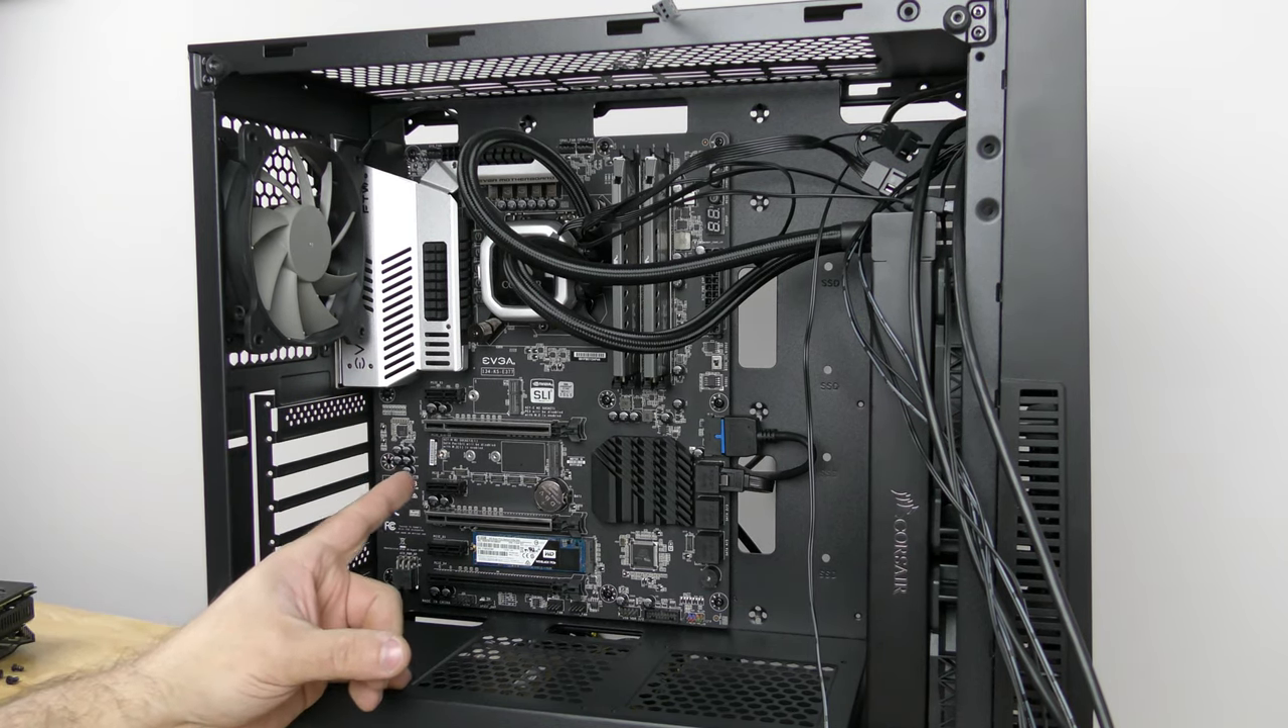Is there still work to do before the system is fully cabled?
Yes.